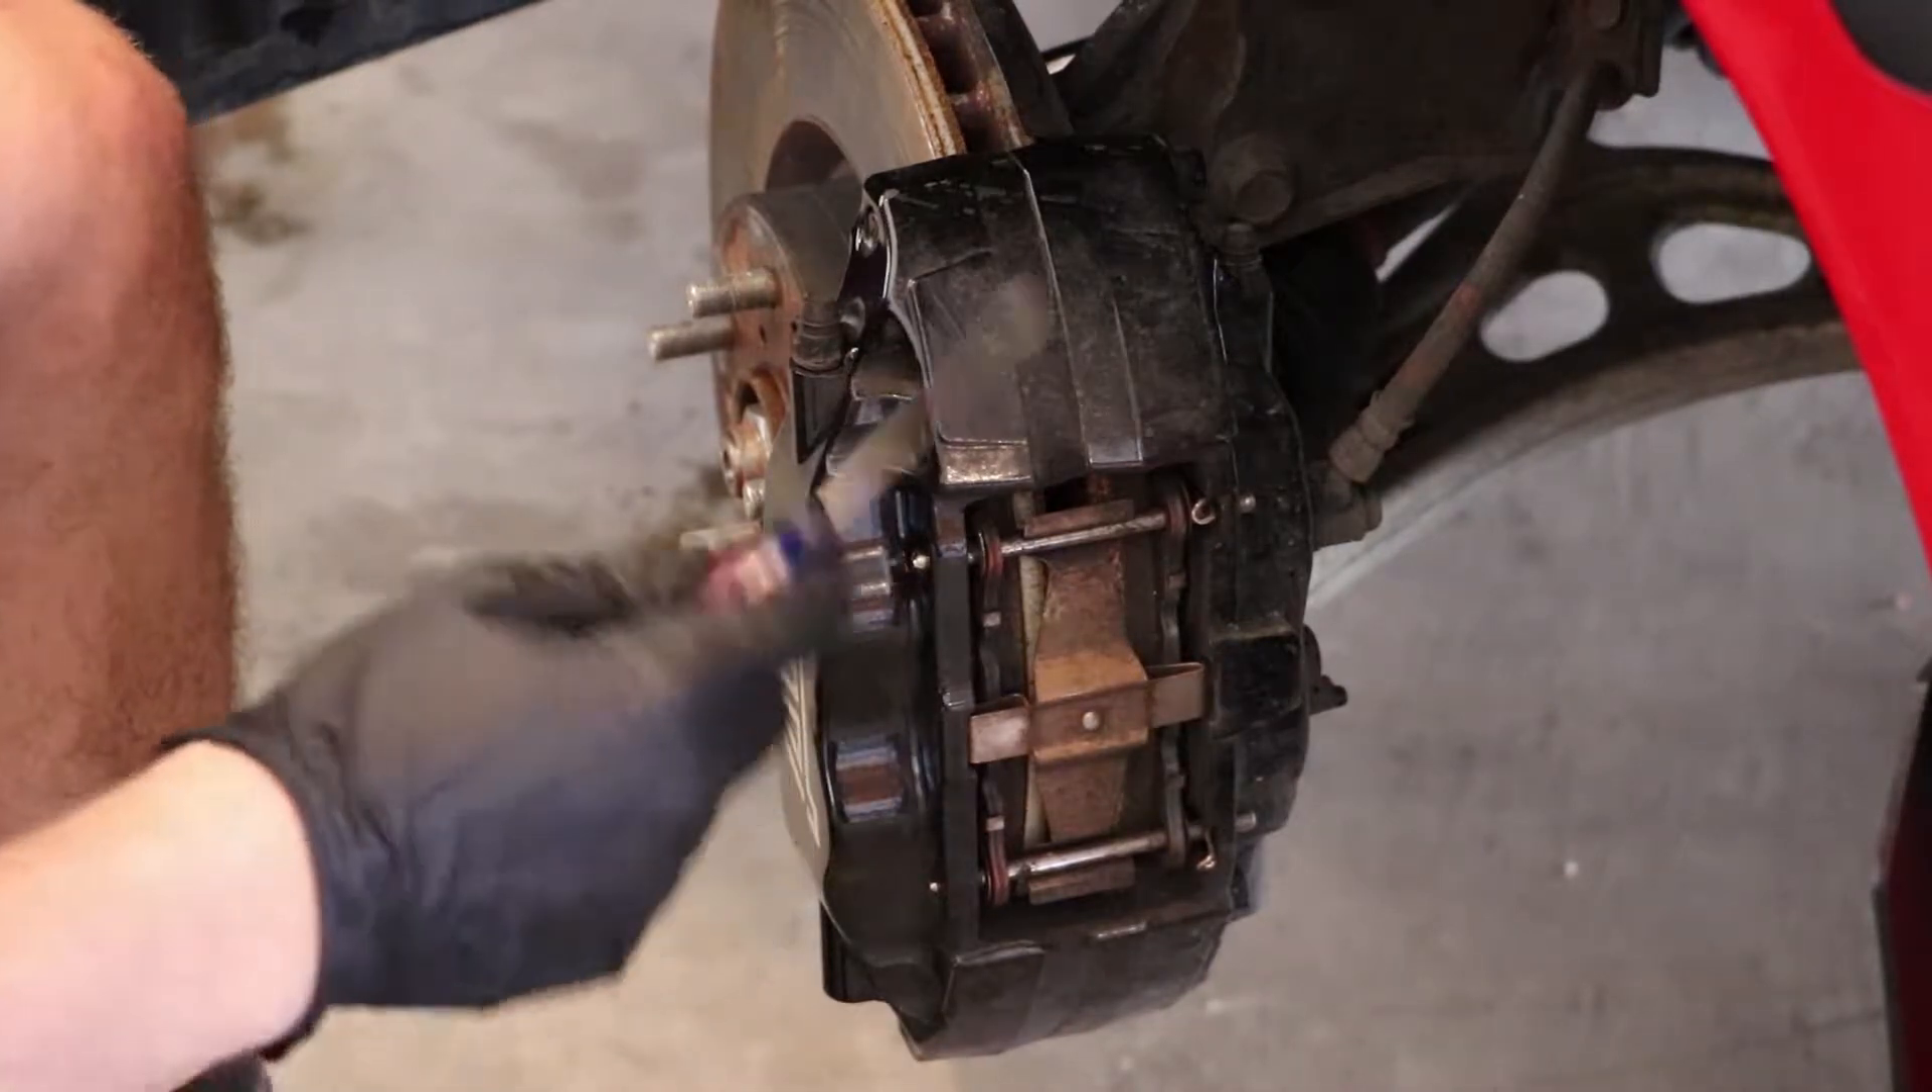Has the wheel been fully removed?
Yes.